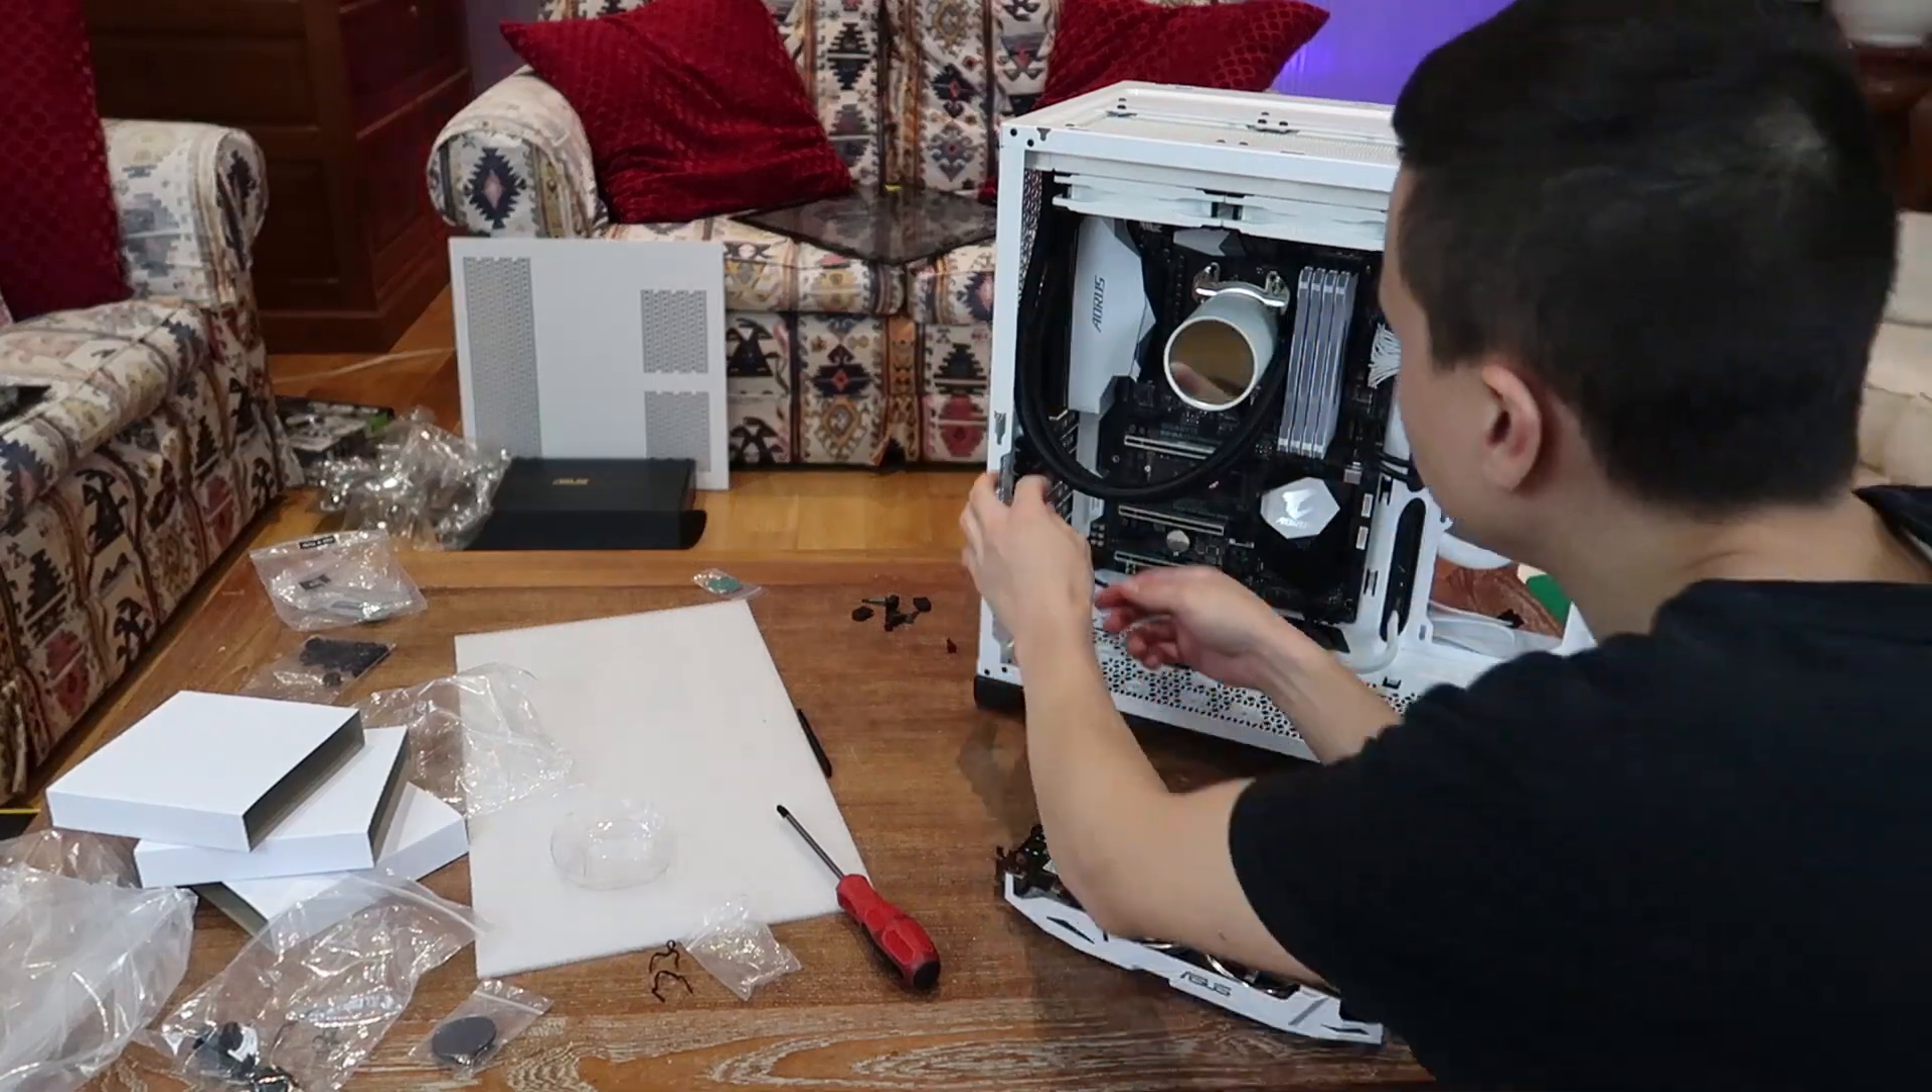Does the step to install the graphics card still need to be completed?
Yes.